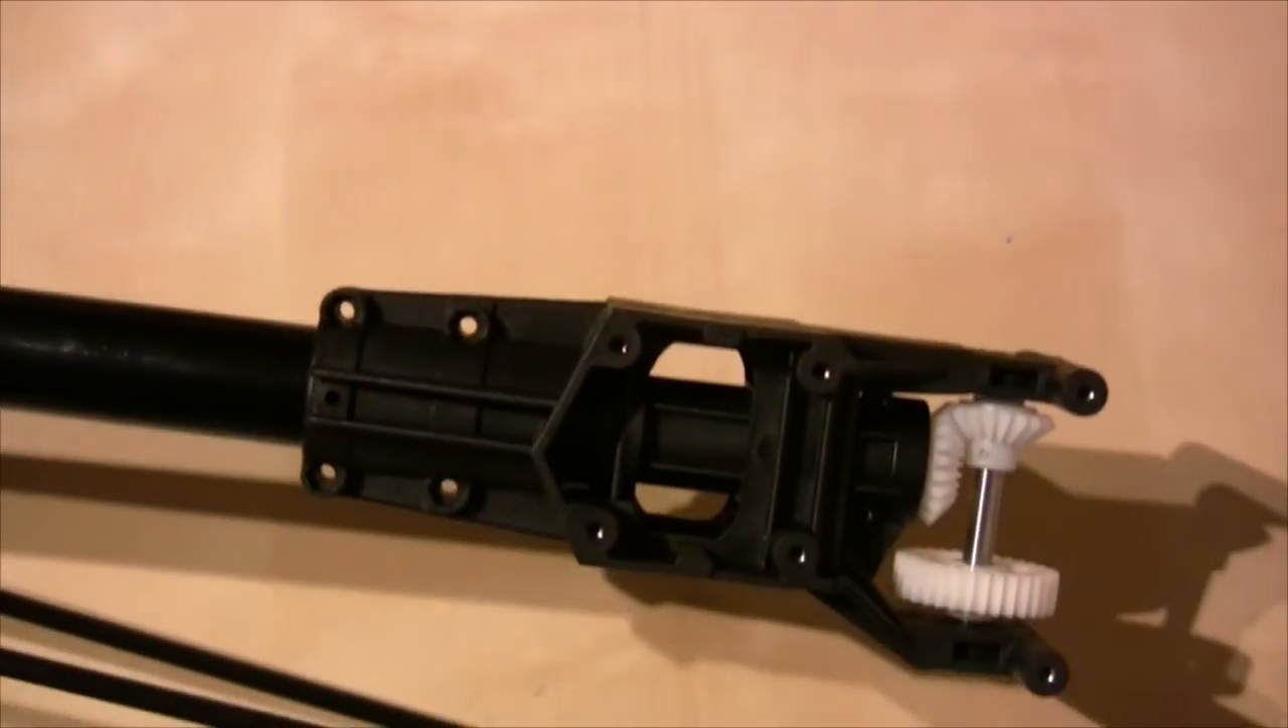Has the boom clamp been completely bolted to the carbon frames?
No.